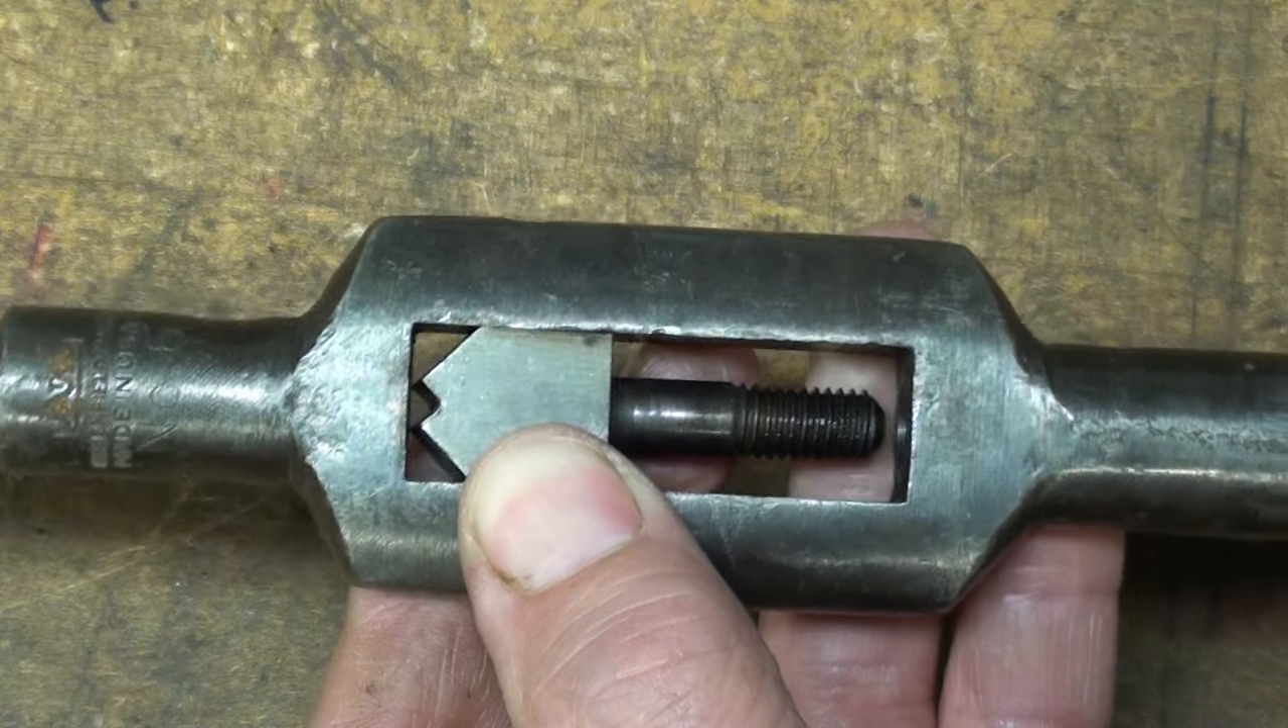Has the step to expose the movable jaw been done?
Yes.